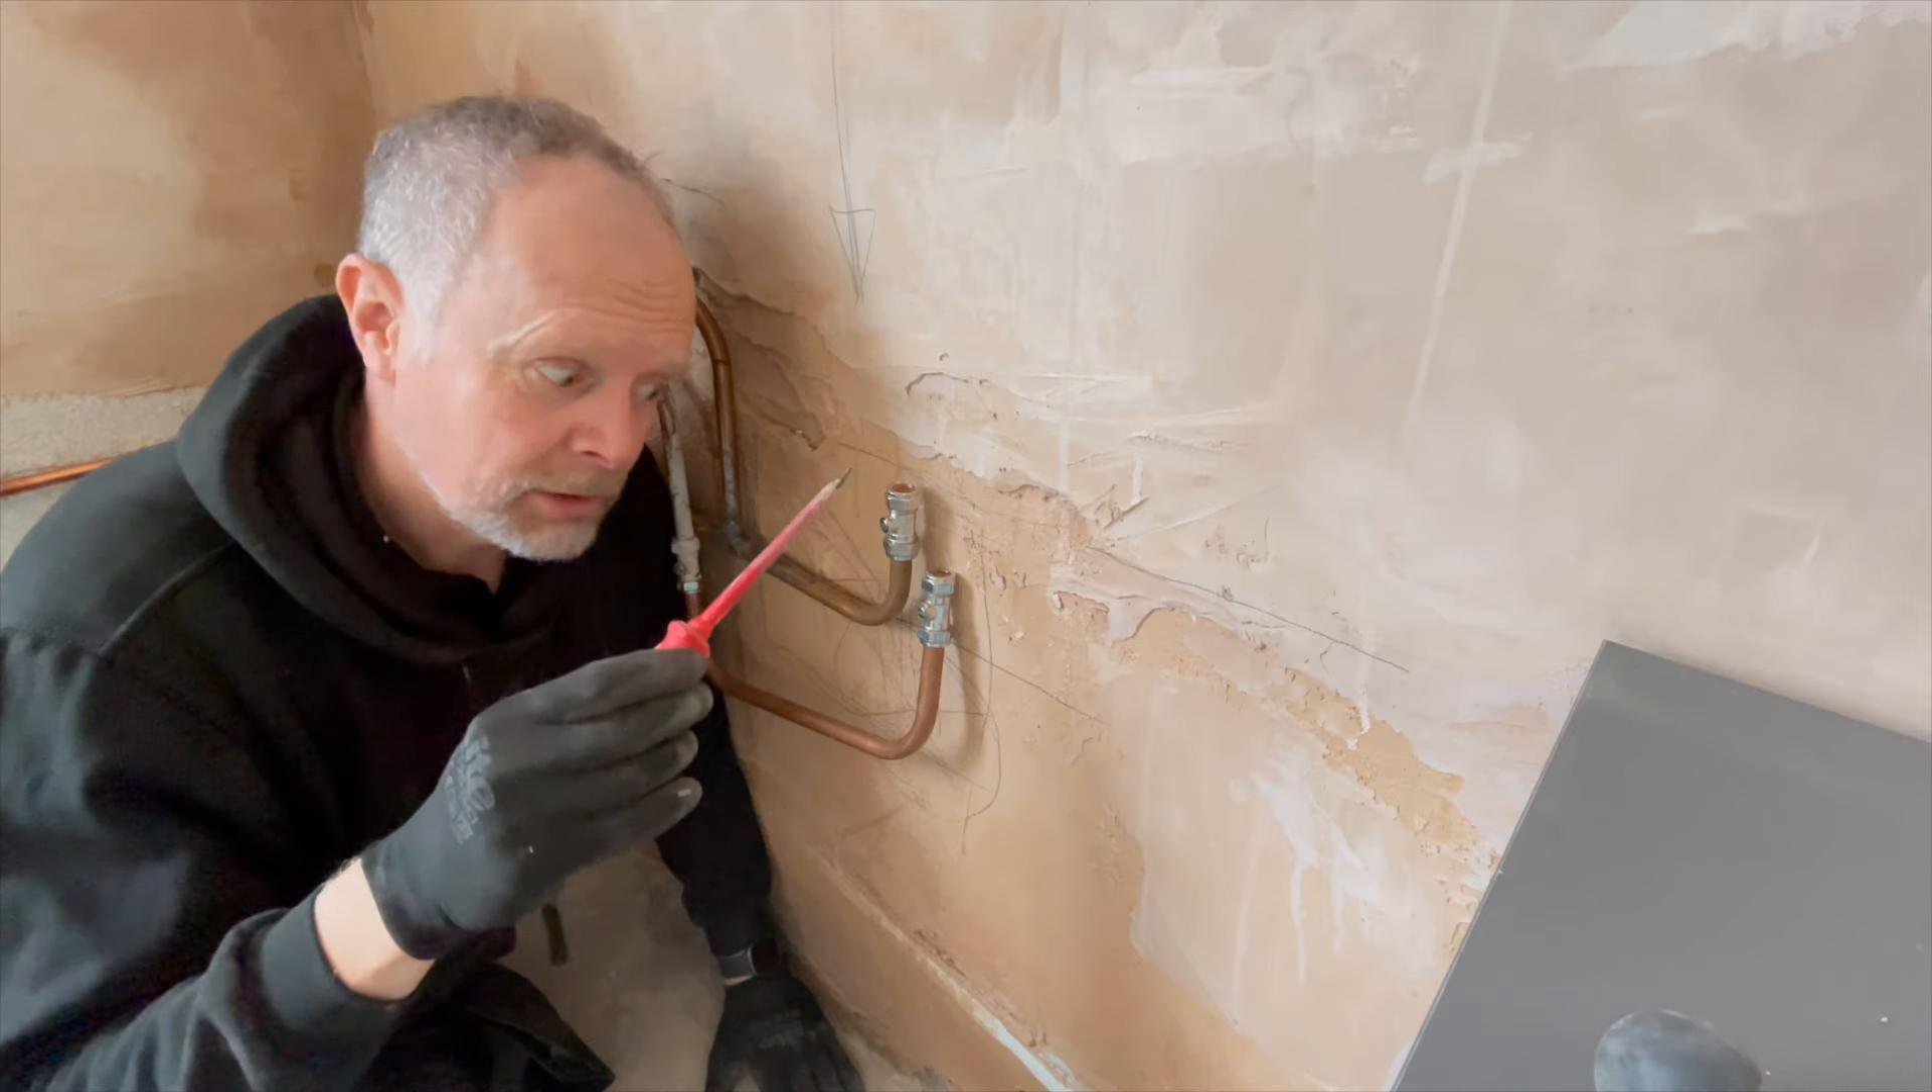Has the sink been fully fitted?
No.